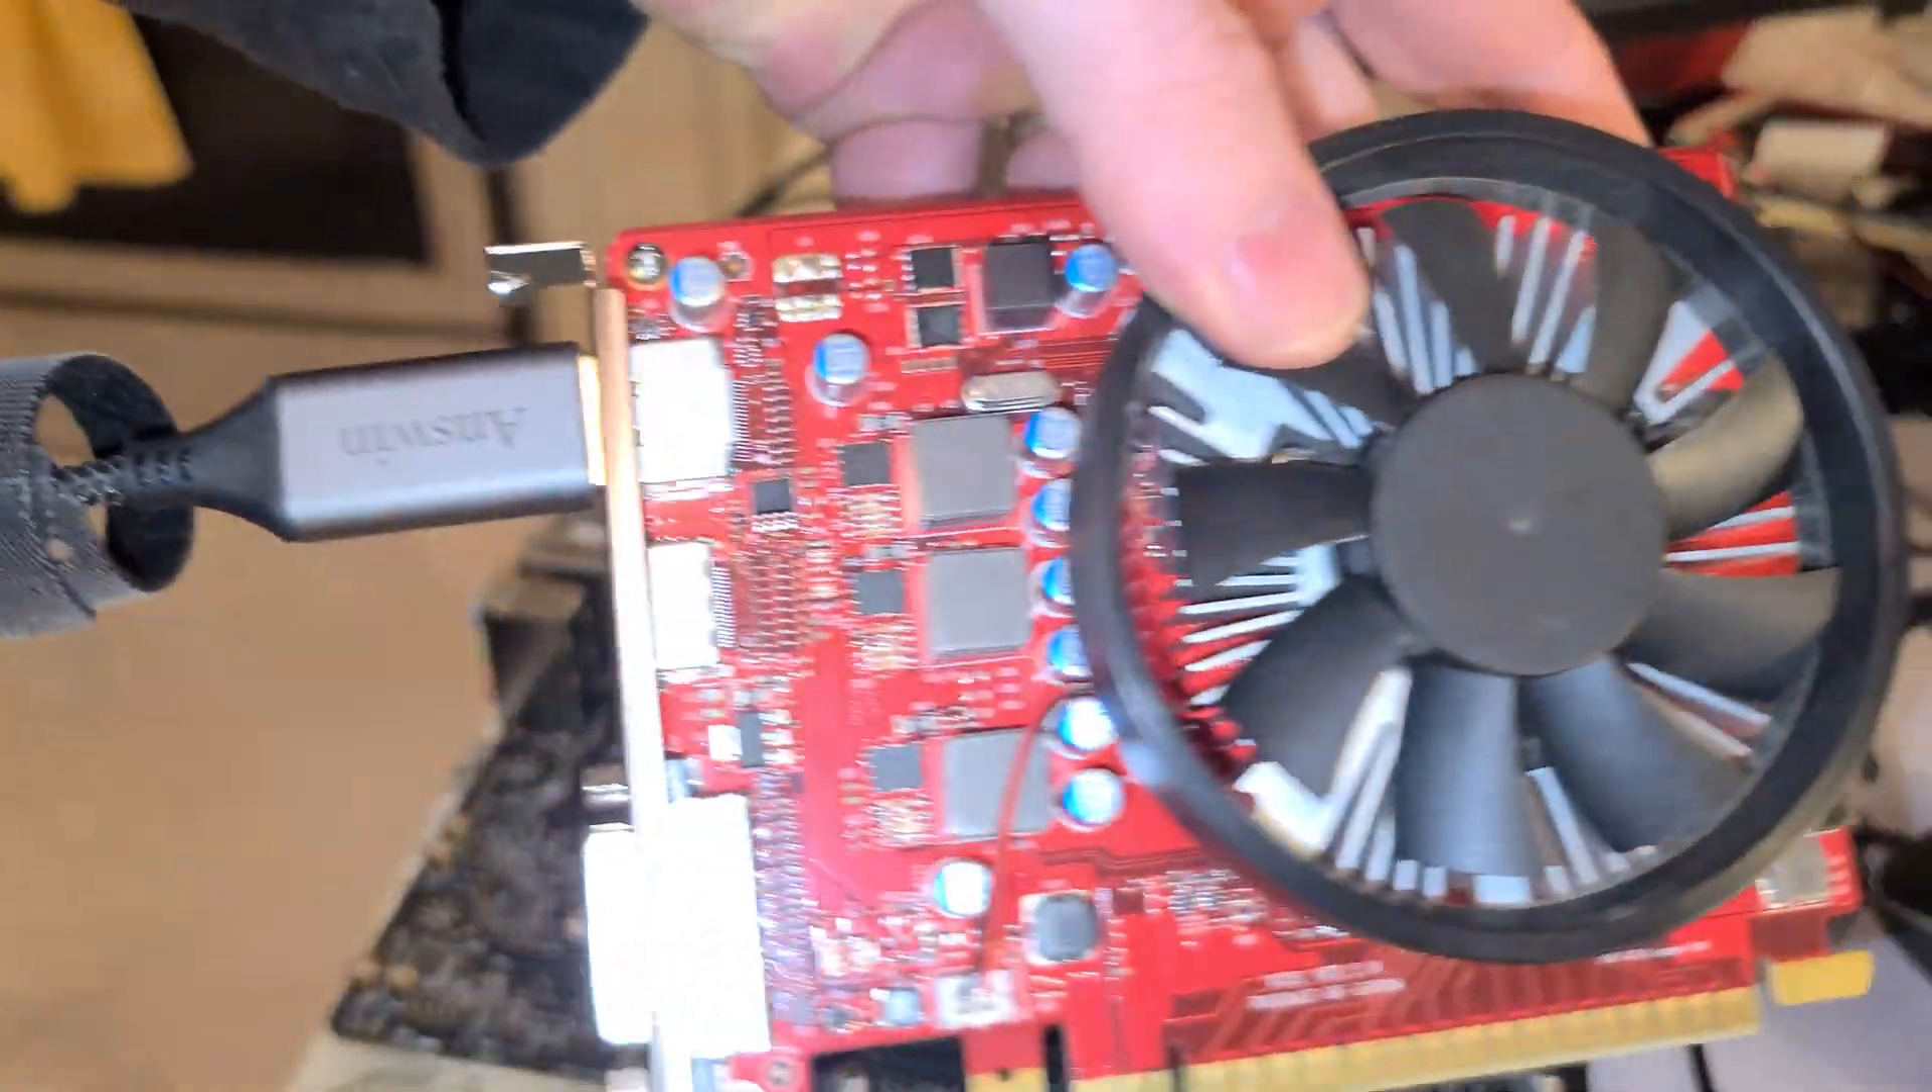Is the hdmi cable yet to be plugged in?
No.